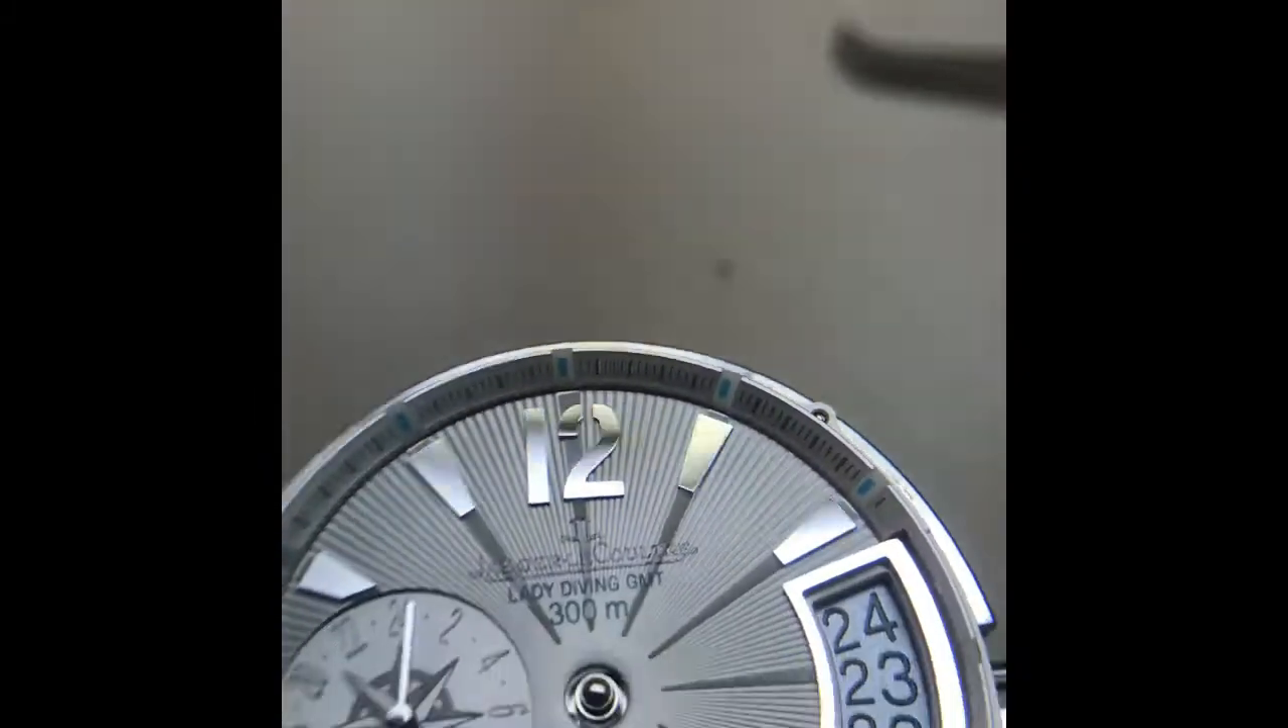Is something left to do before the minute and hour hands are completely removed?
No.